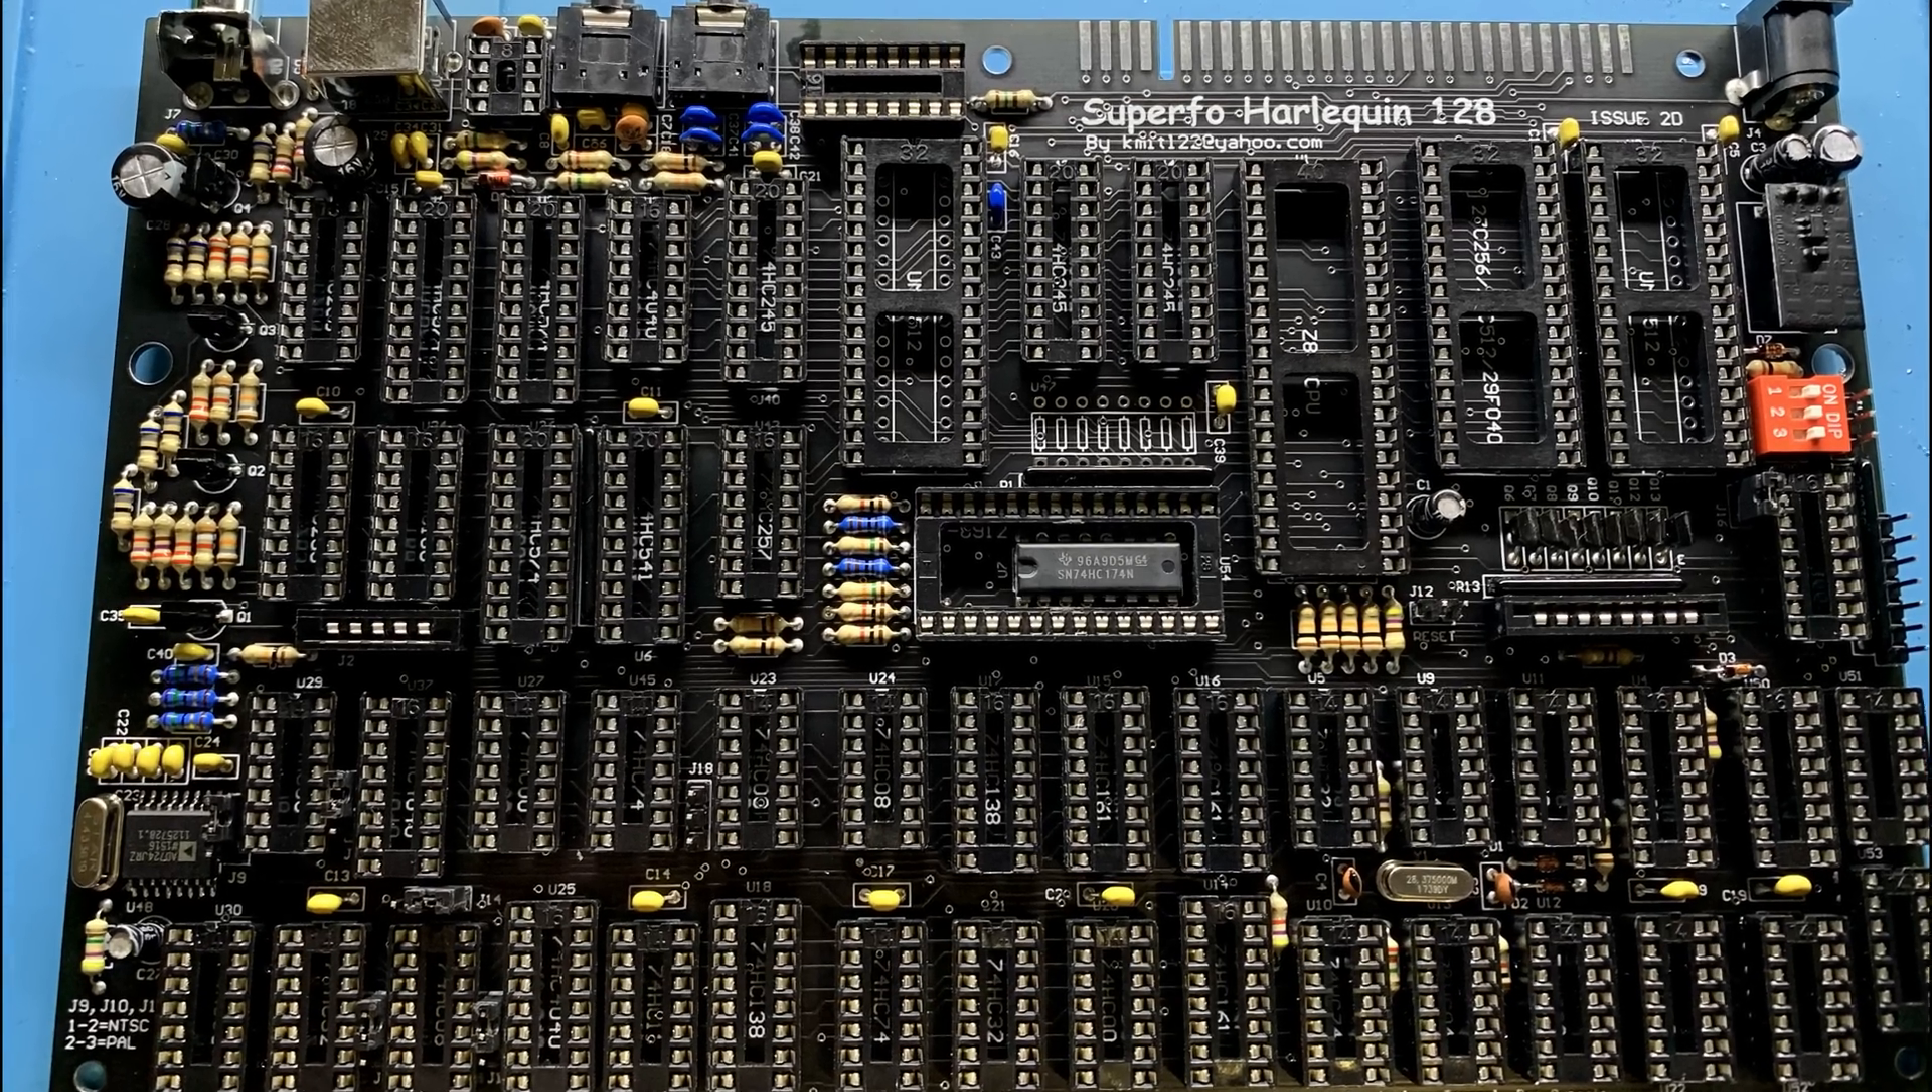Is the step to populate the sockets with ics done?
No.